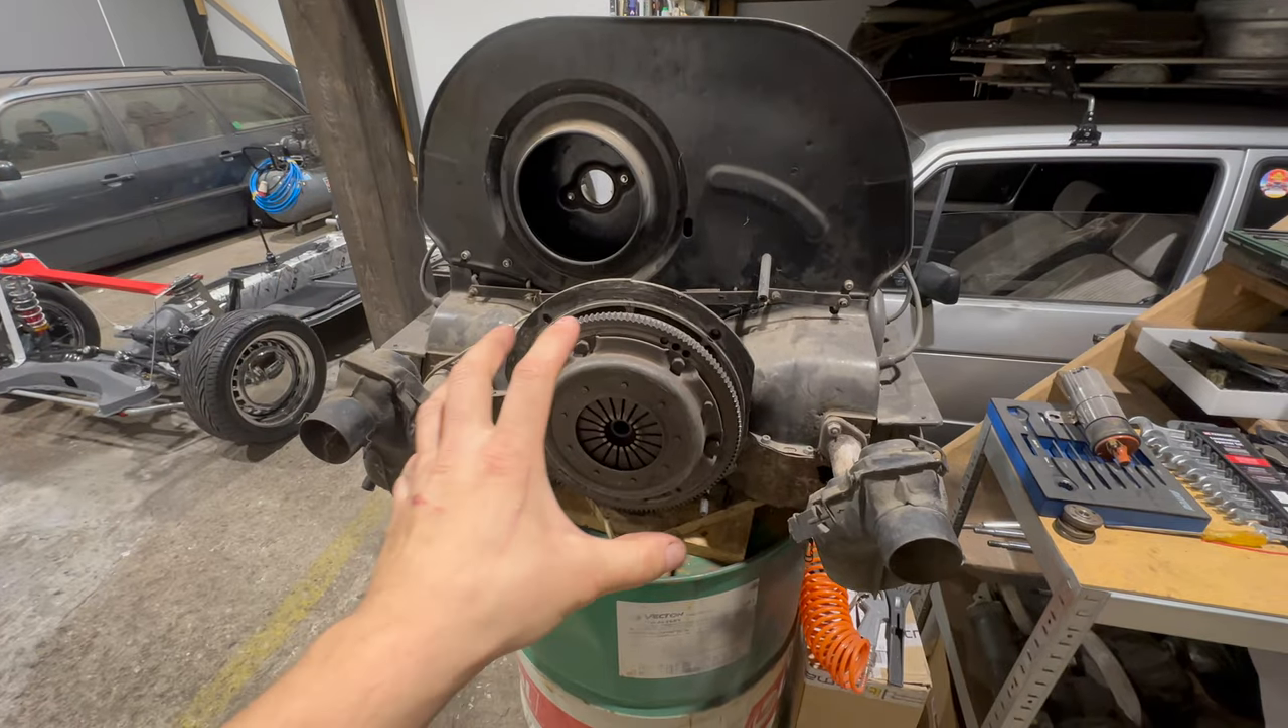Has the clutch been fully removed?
No.